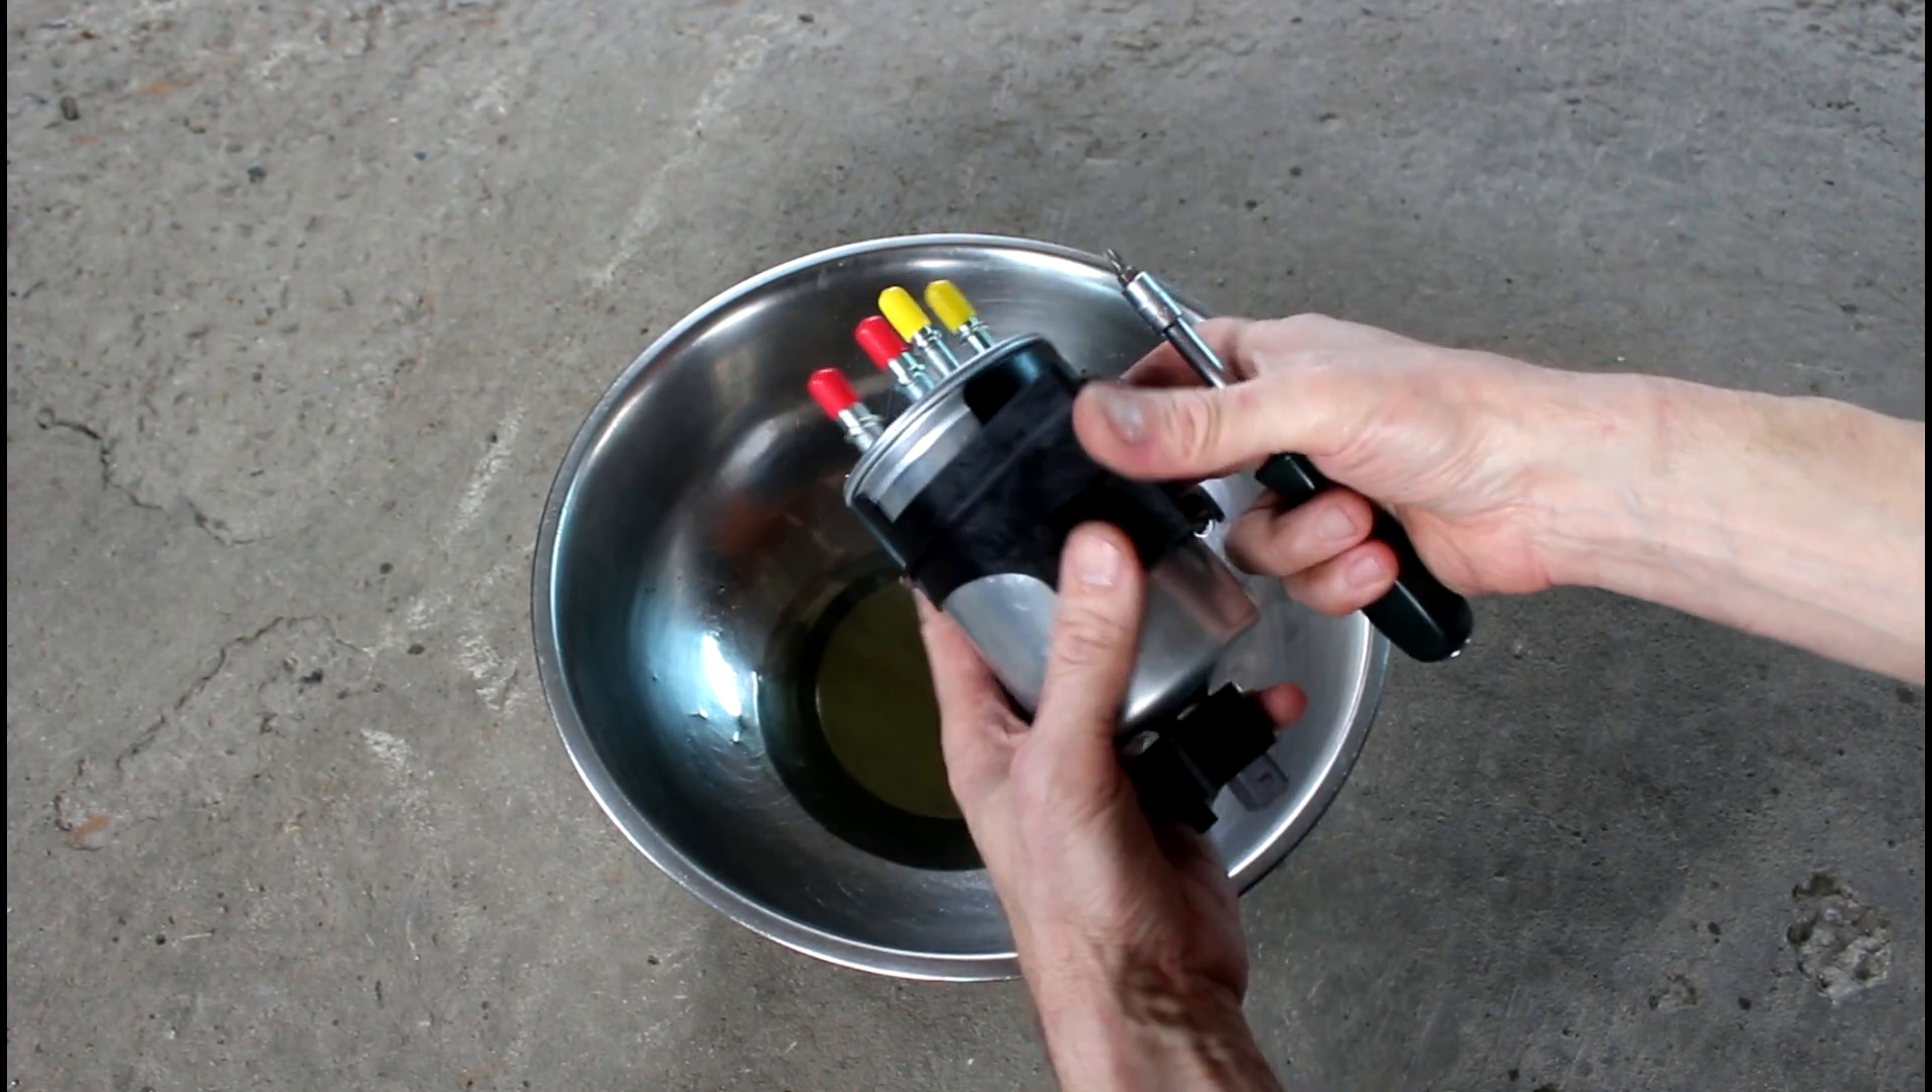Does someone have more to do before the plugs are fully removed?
Yes.